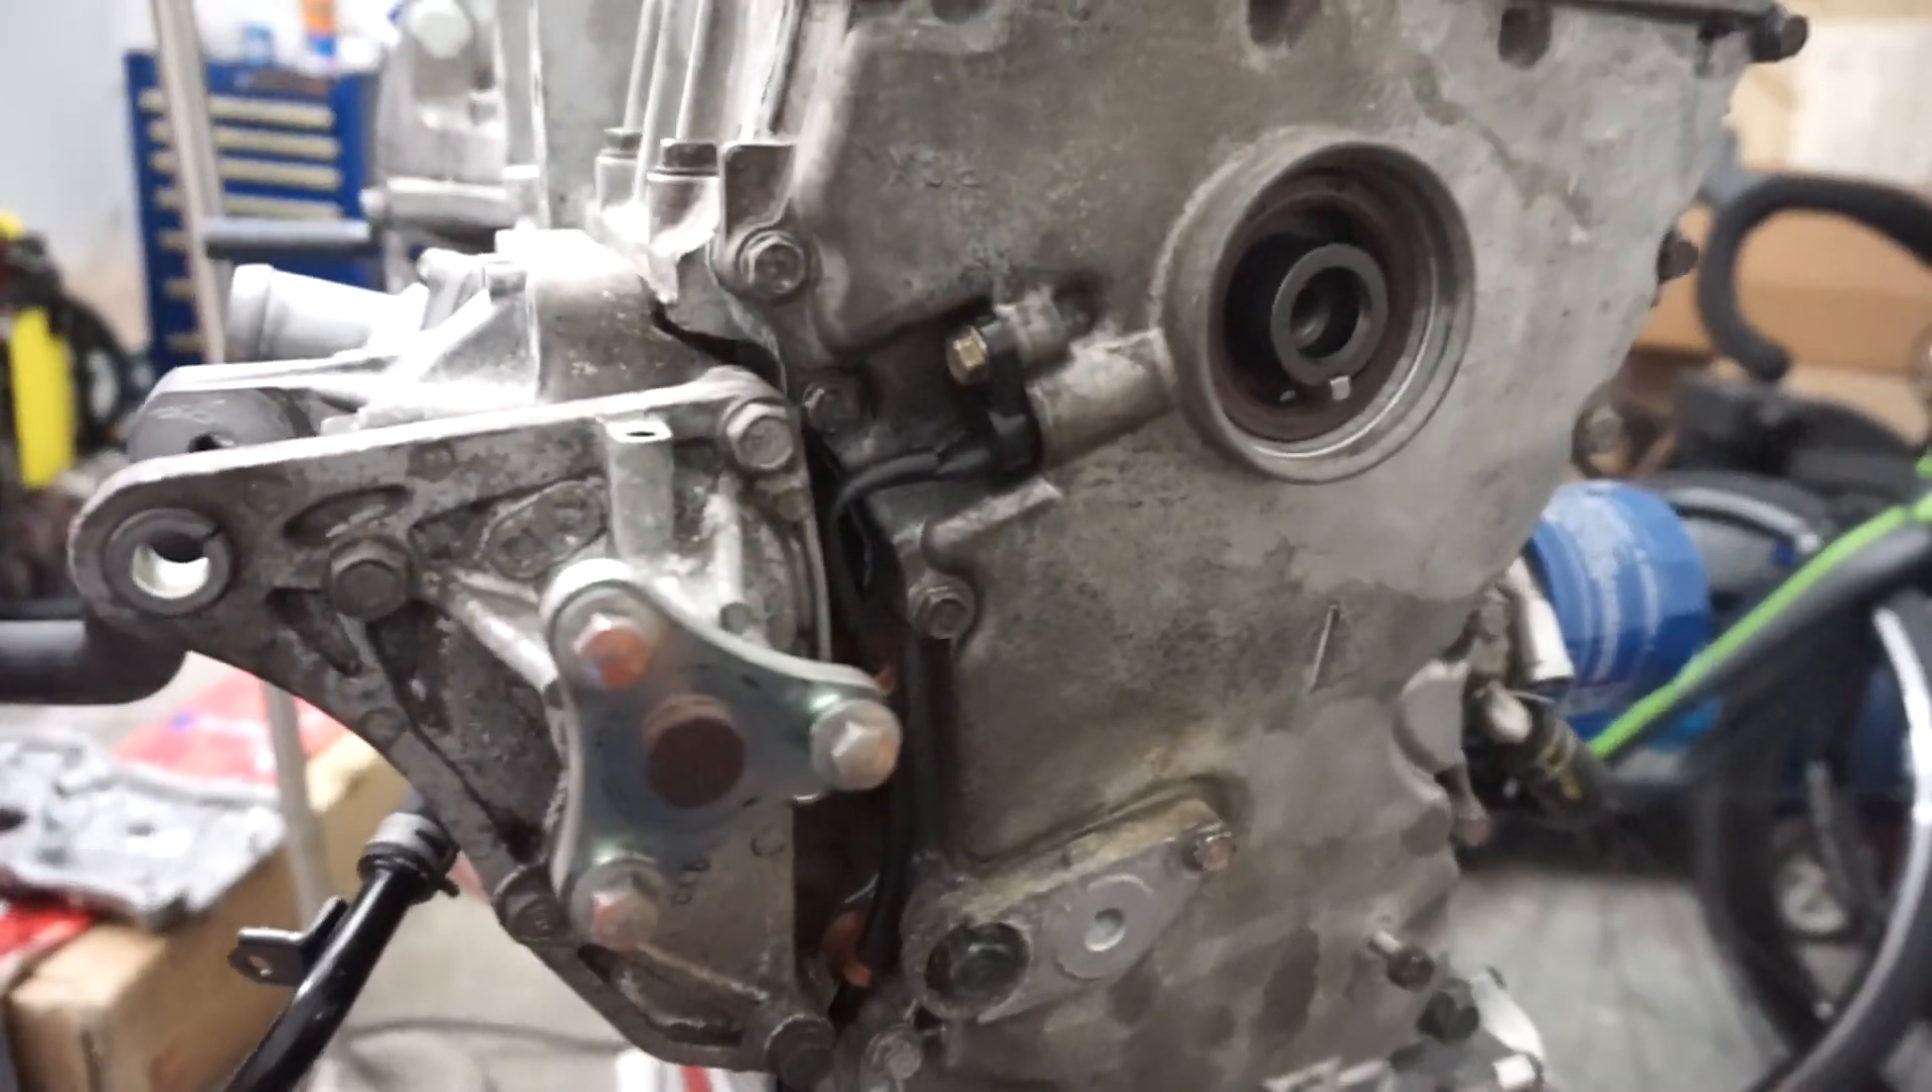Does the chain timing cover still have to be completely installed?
No.